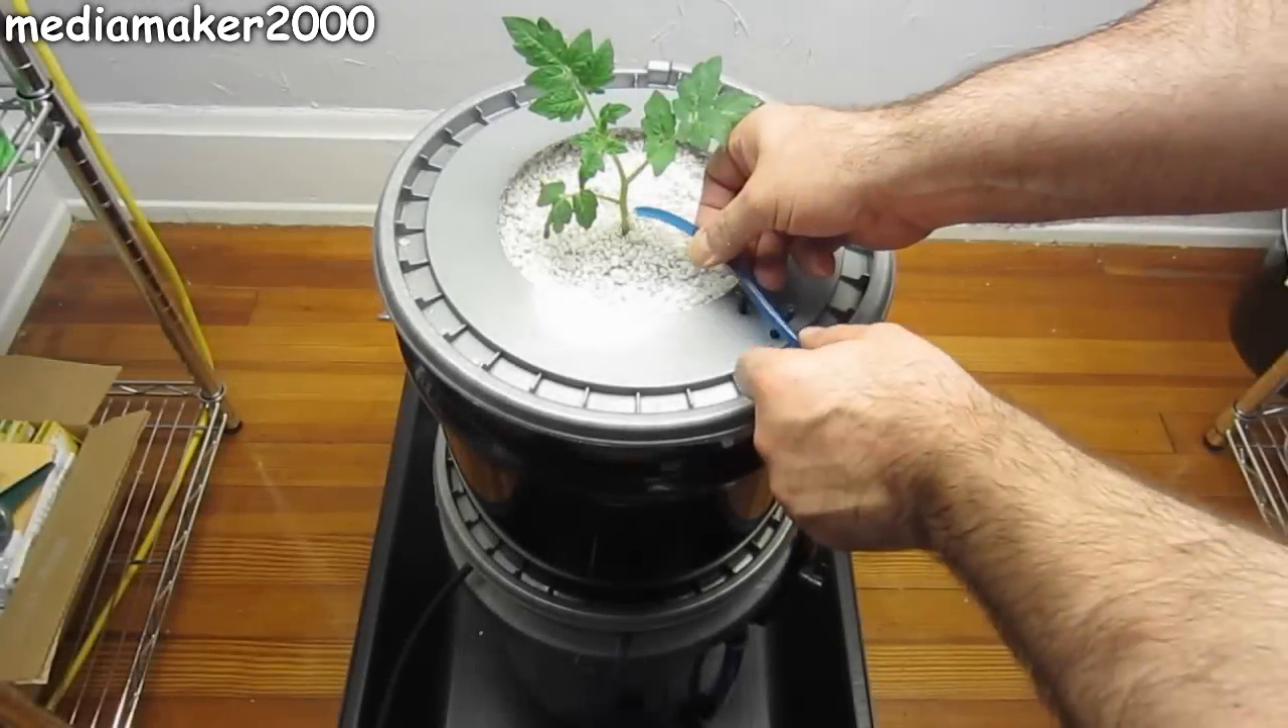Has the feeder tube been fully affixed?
No.